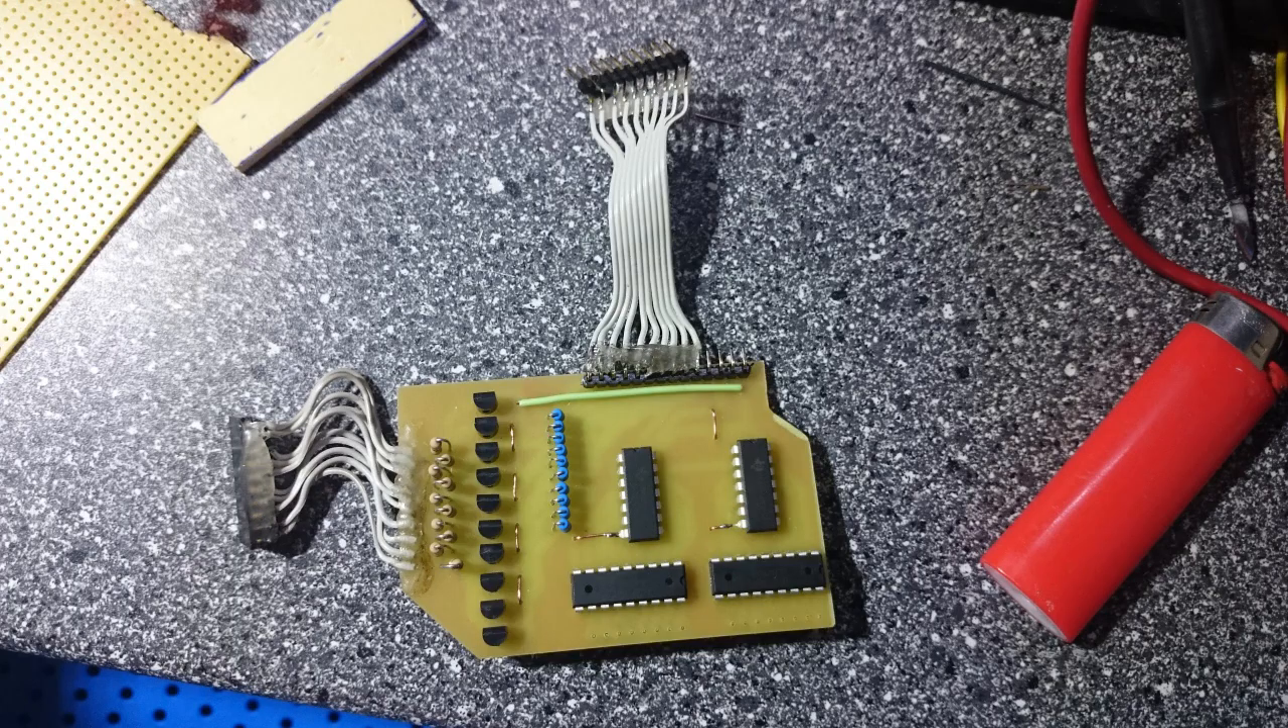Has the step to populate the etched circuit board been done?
Yes.